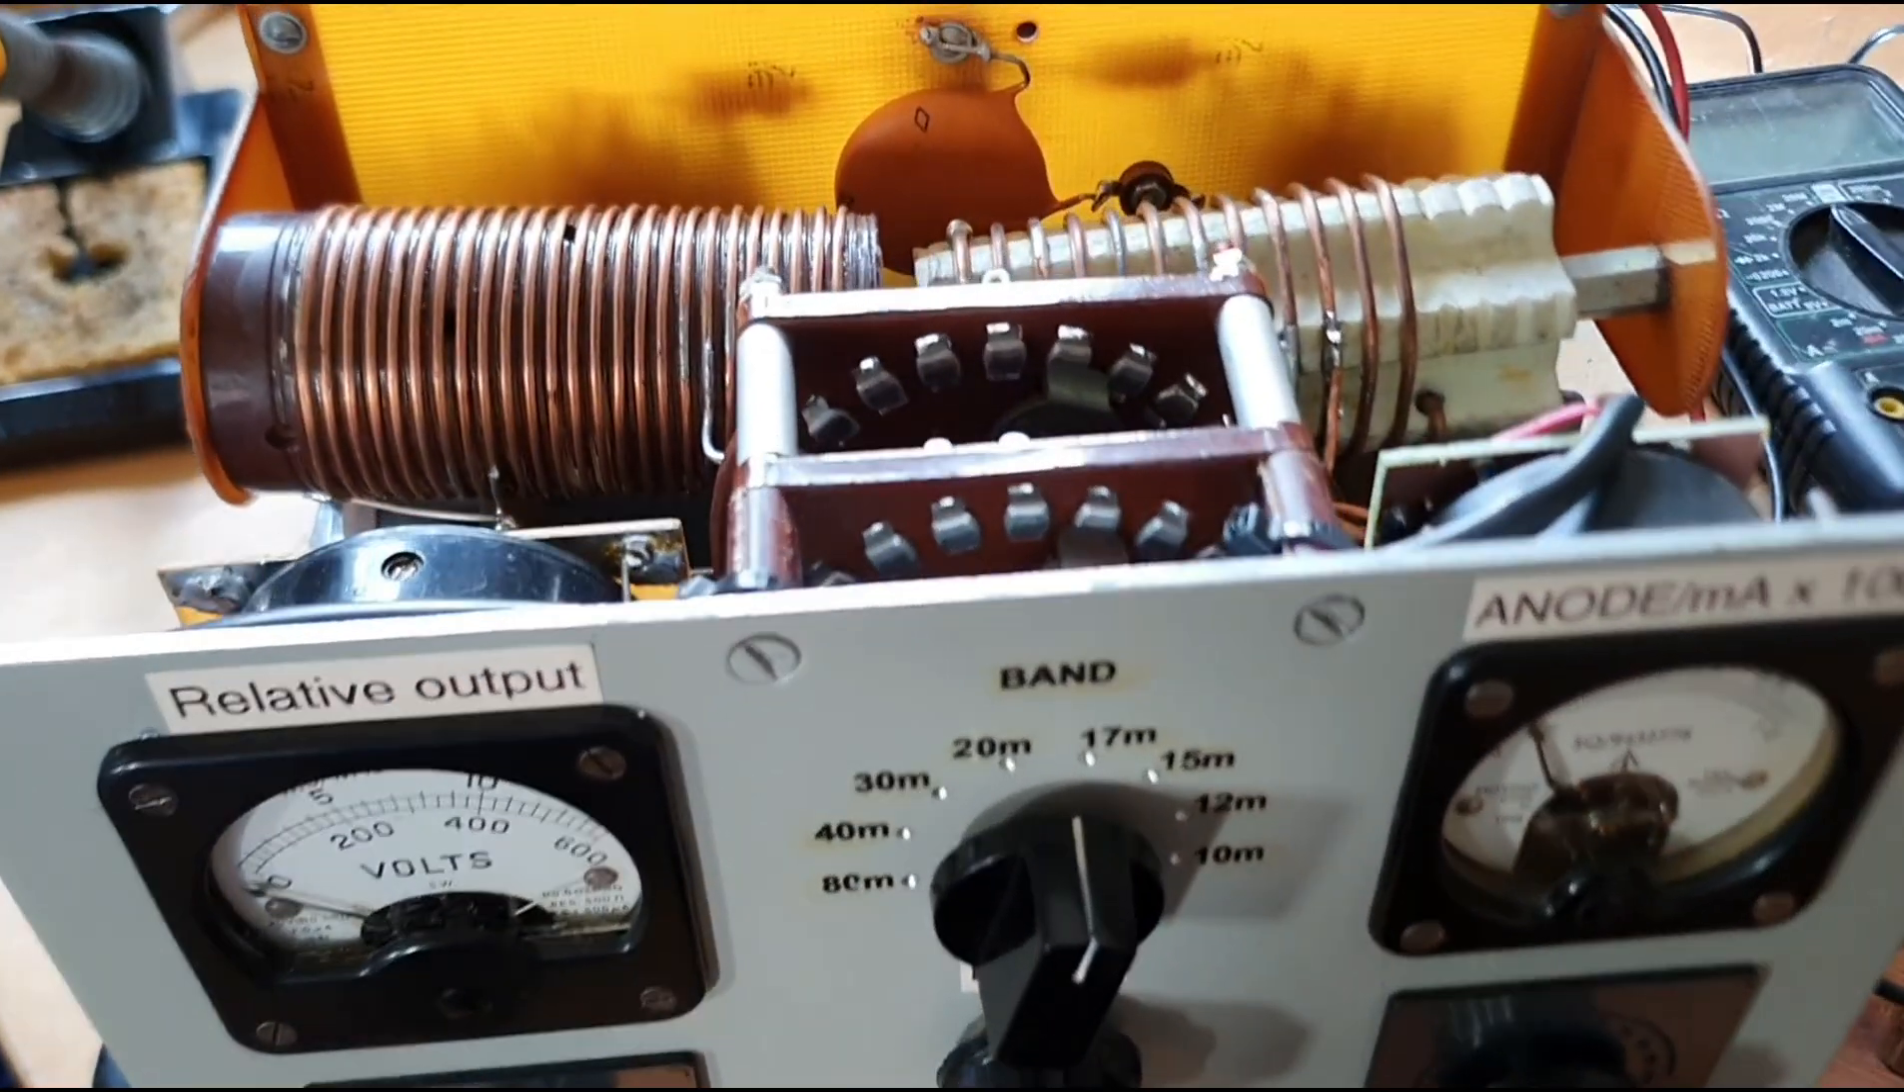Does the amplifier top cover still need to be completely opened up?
No.